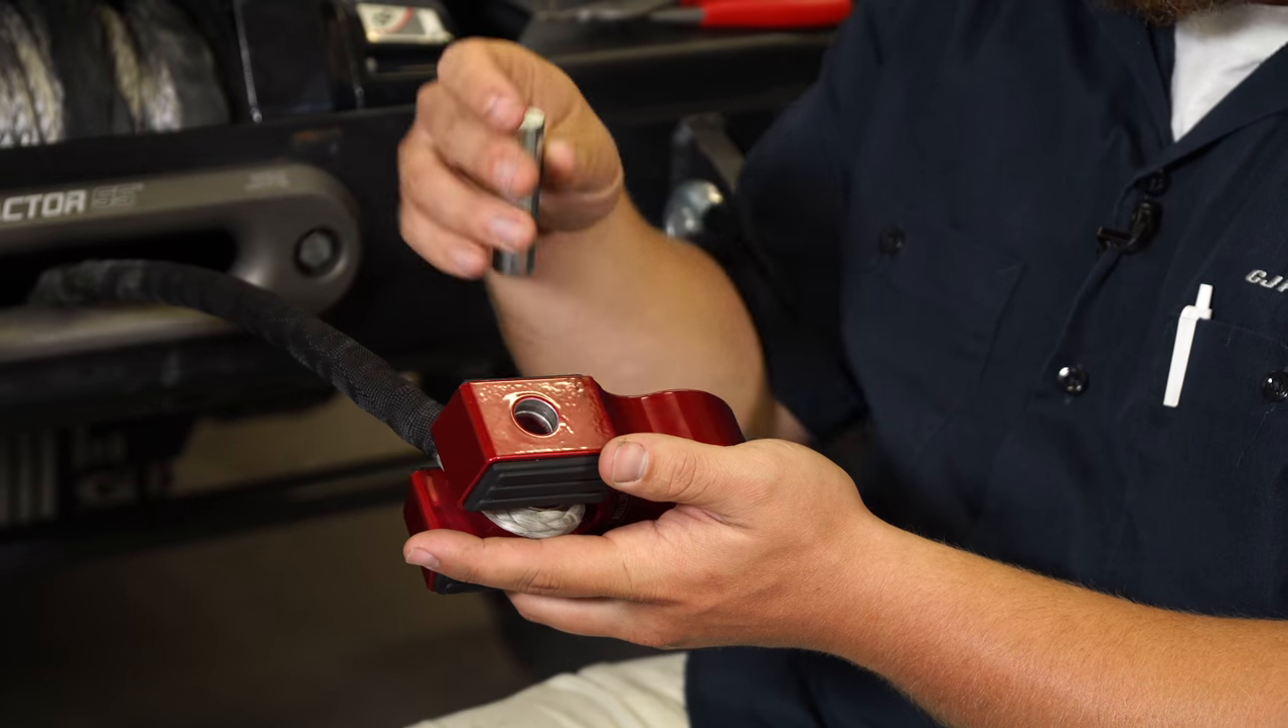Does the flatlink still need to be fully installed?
Yes.